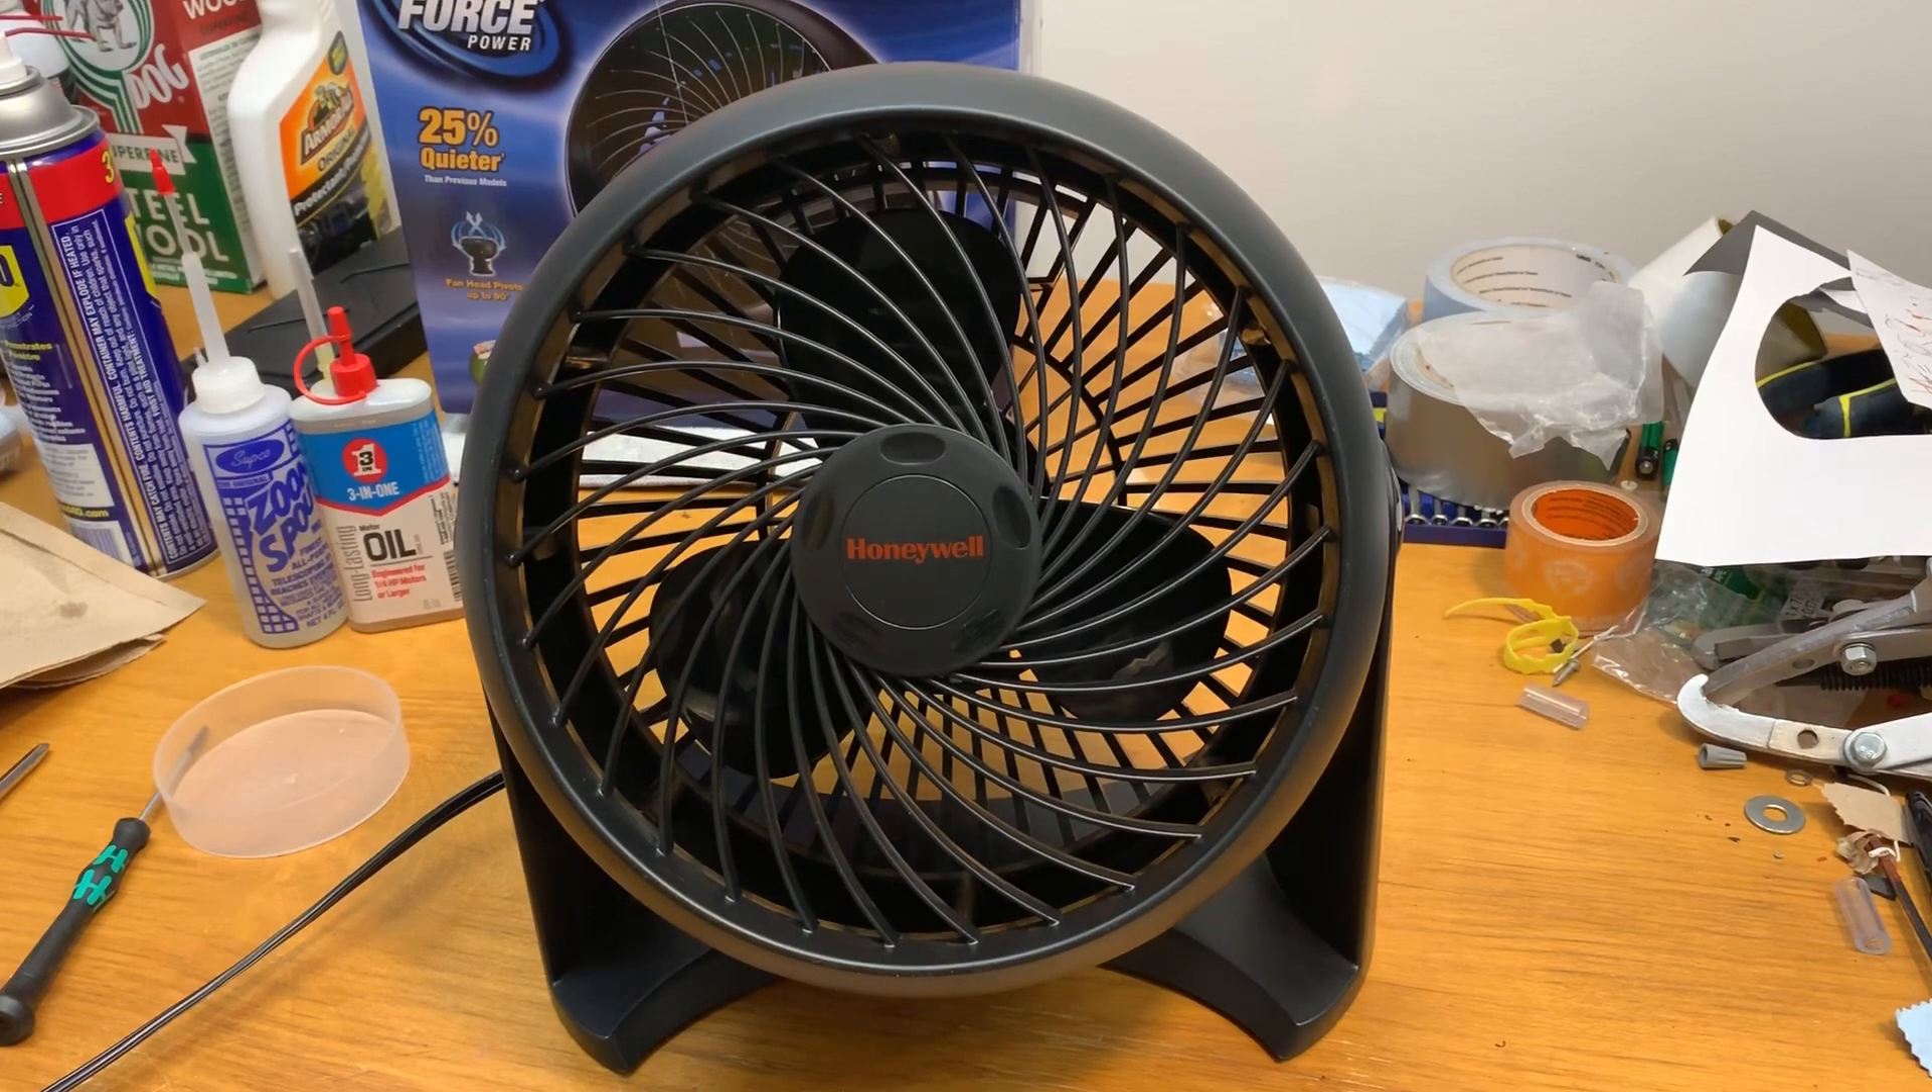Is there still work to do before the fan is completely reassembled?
No.